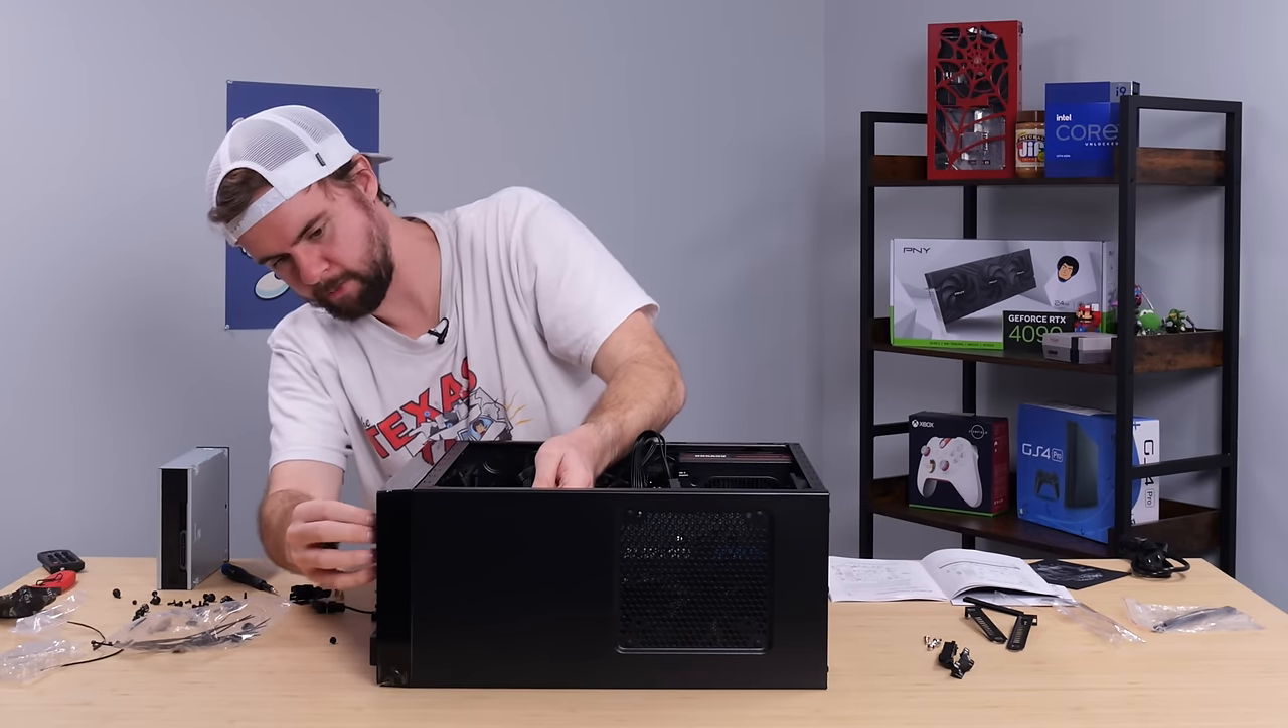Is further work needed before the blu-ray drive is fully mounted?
Yes.